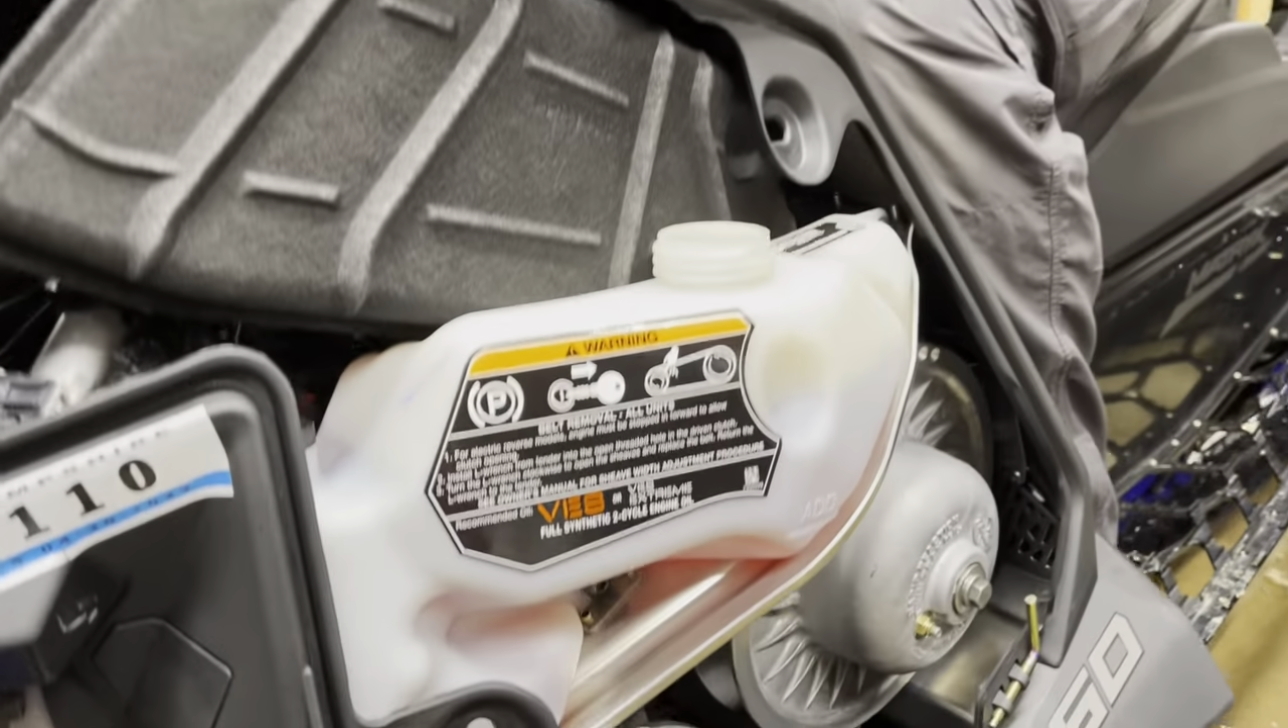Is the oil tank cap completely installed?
No.